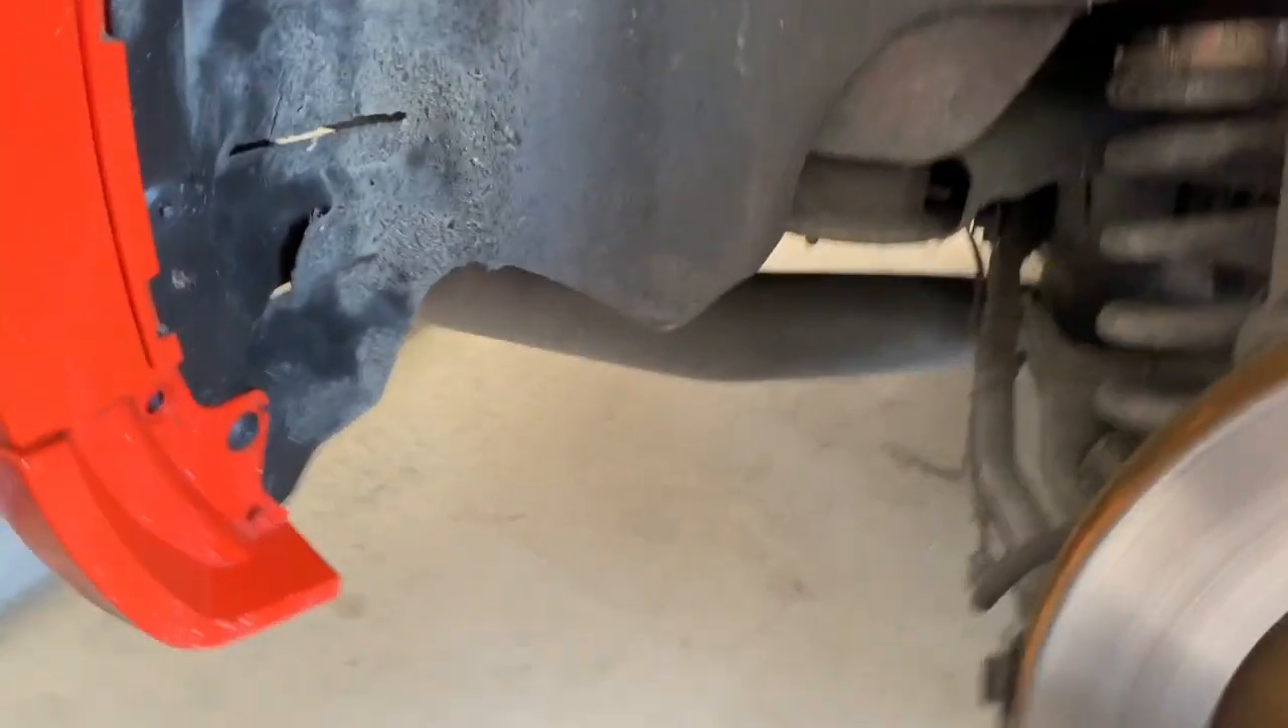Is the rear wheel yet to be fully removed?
No.